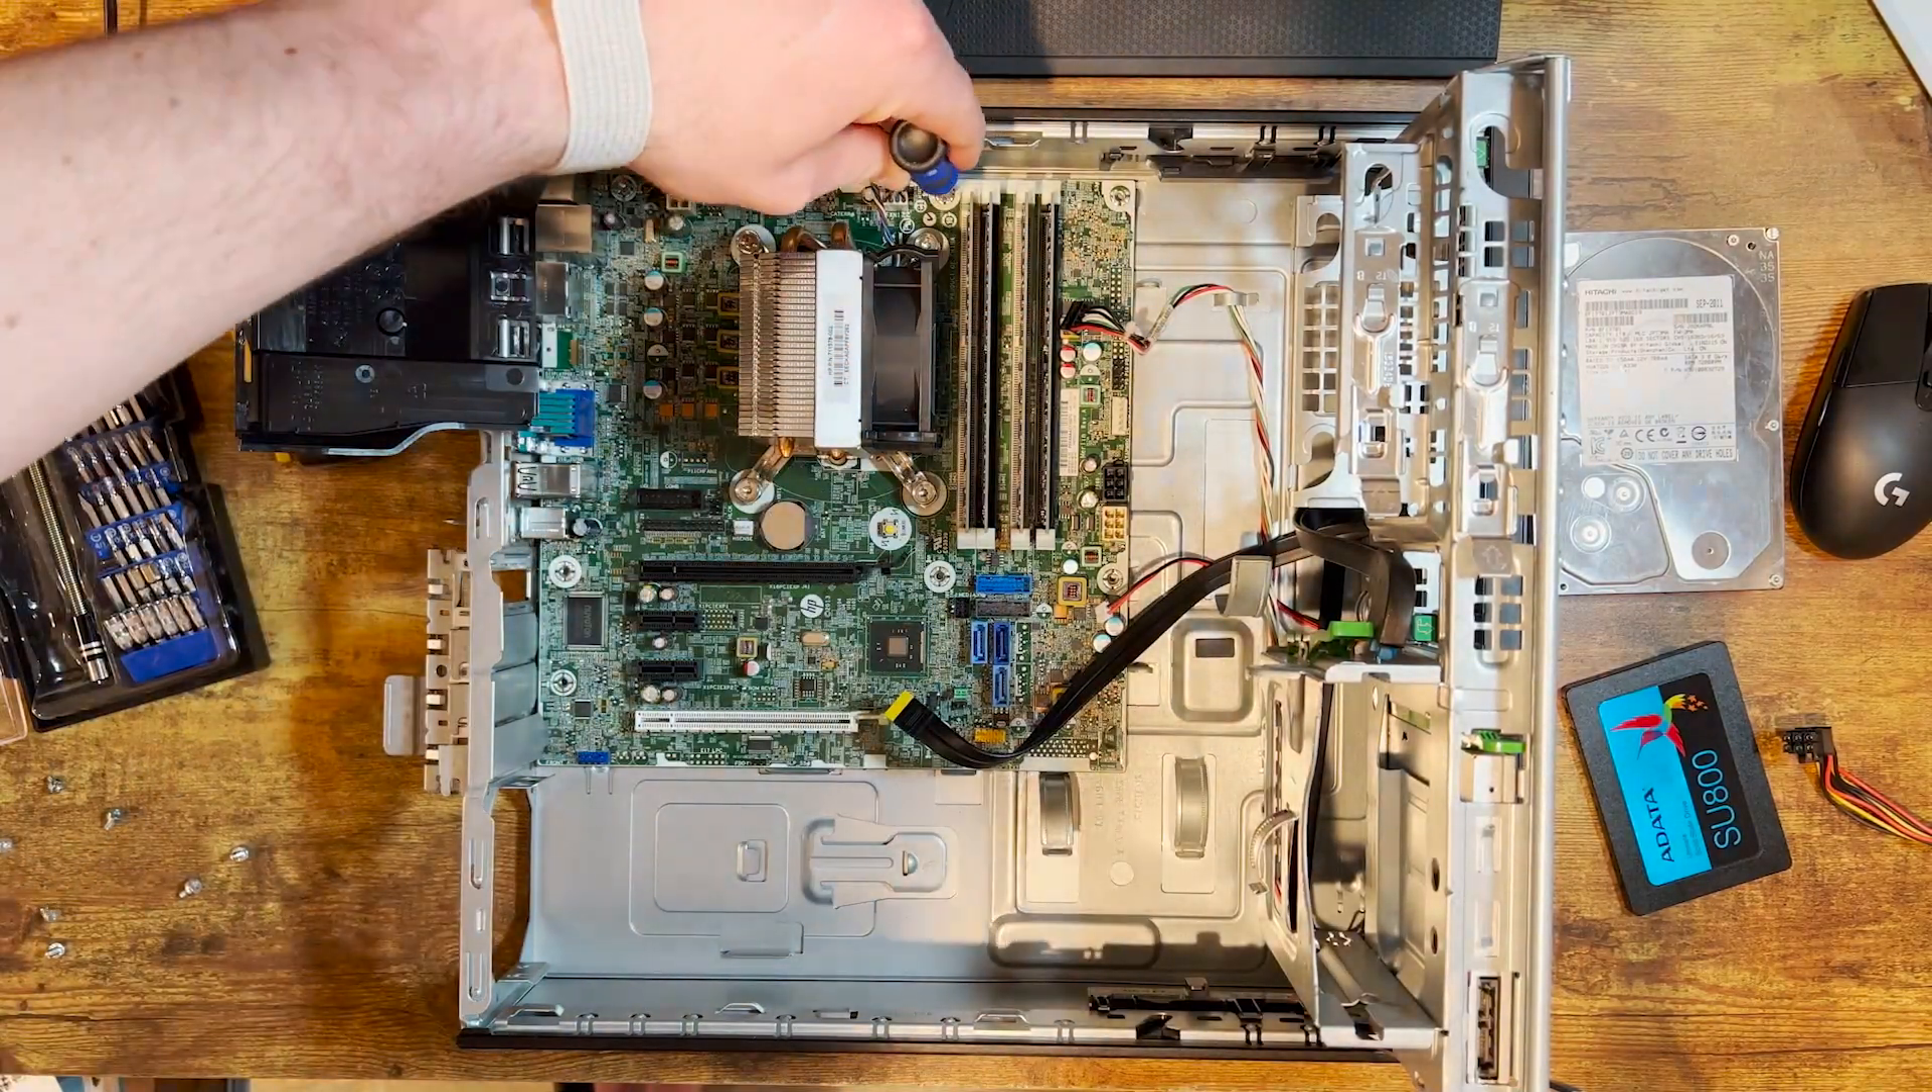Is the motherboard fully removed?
No.